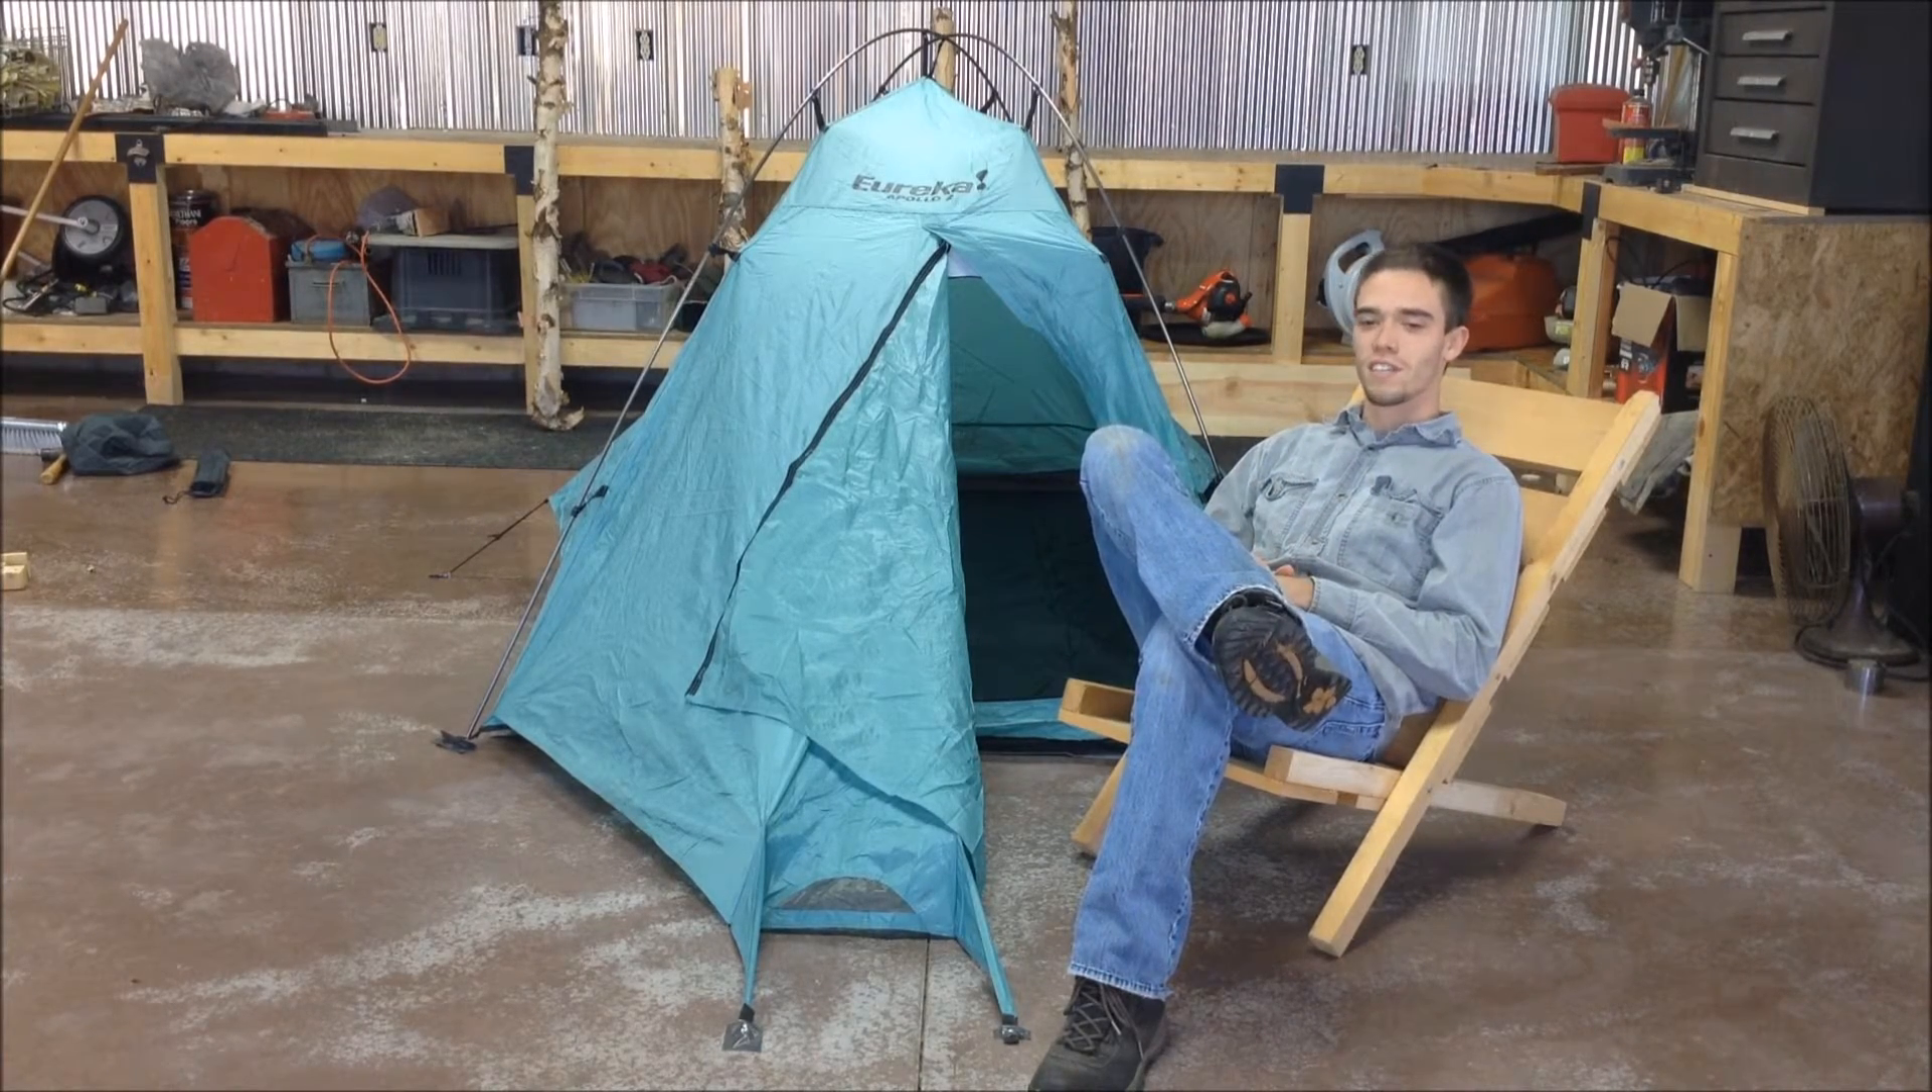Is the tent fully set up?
Yes.